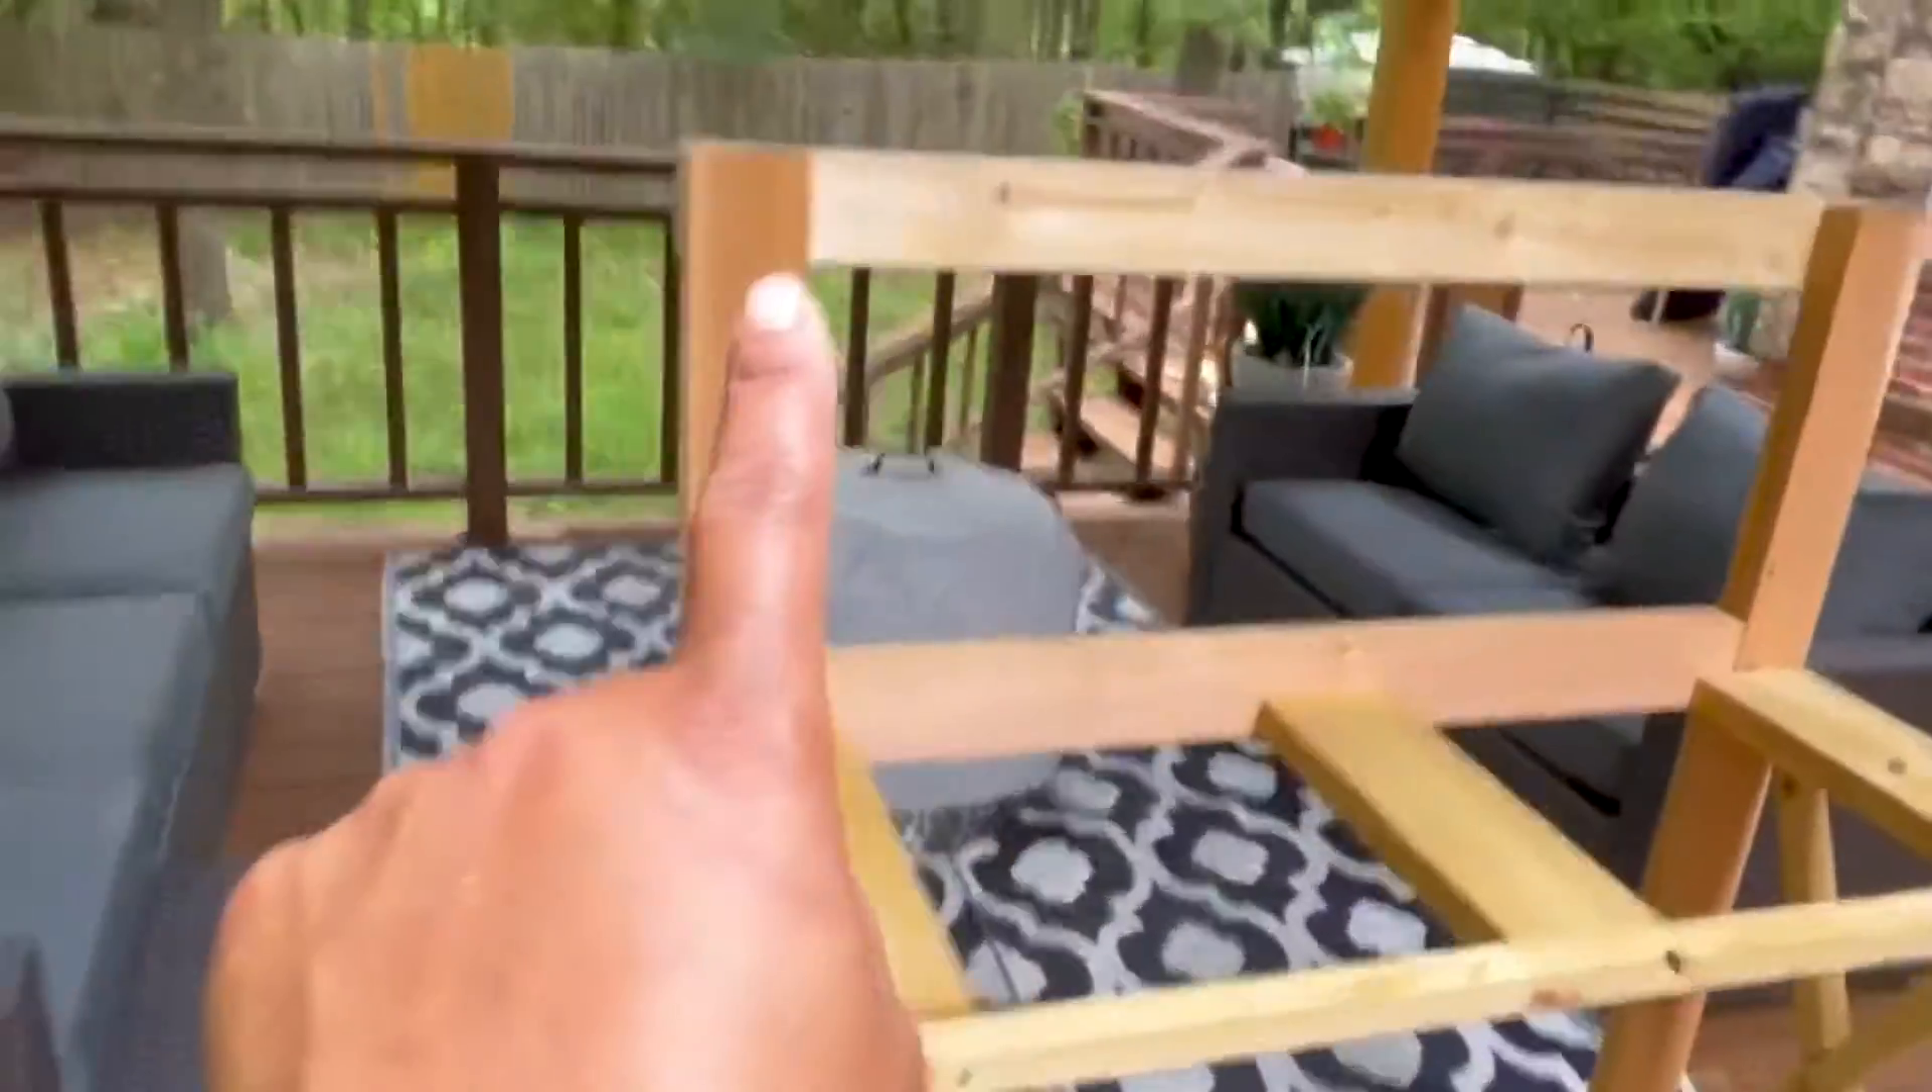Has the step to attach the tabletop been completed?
No.